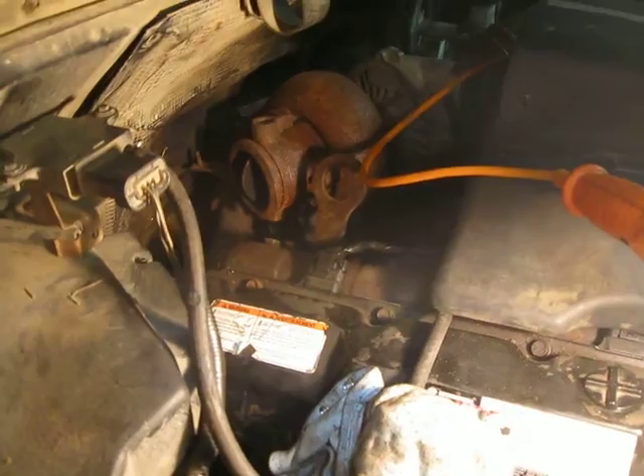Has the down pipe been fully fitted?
No.